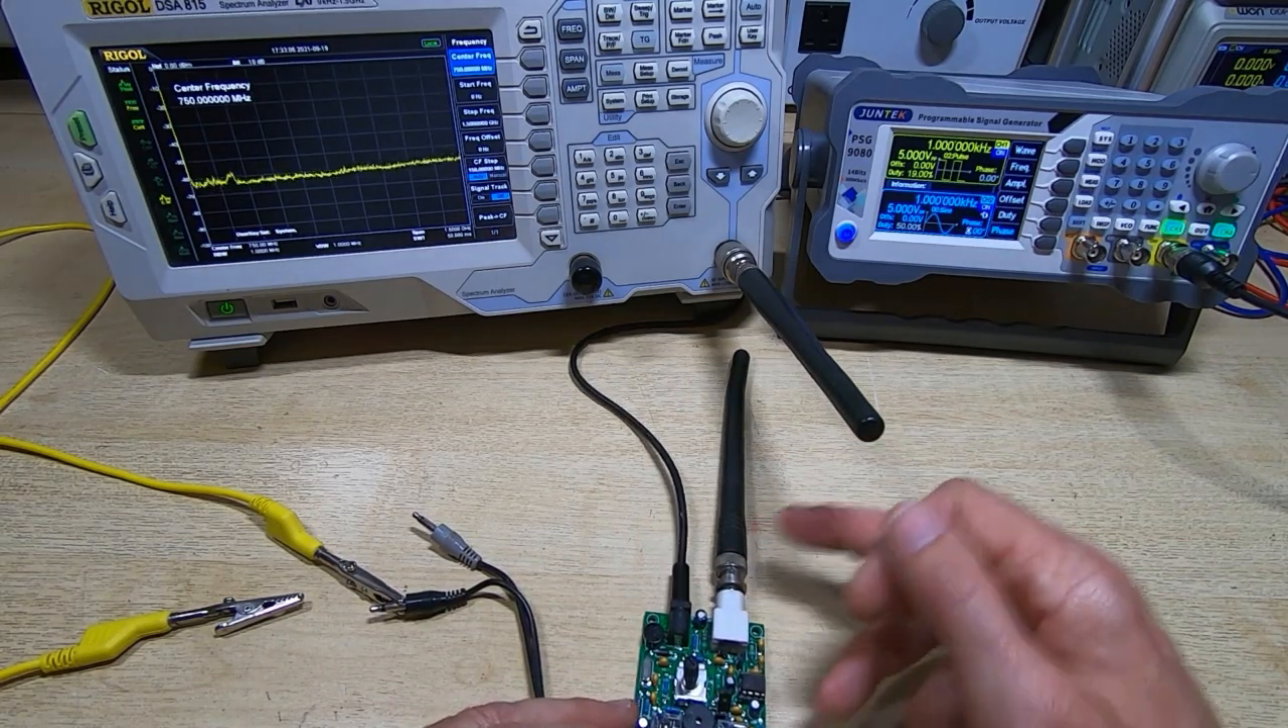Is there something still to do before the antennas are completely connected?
No.